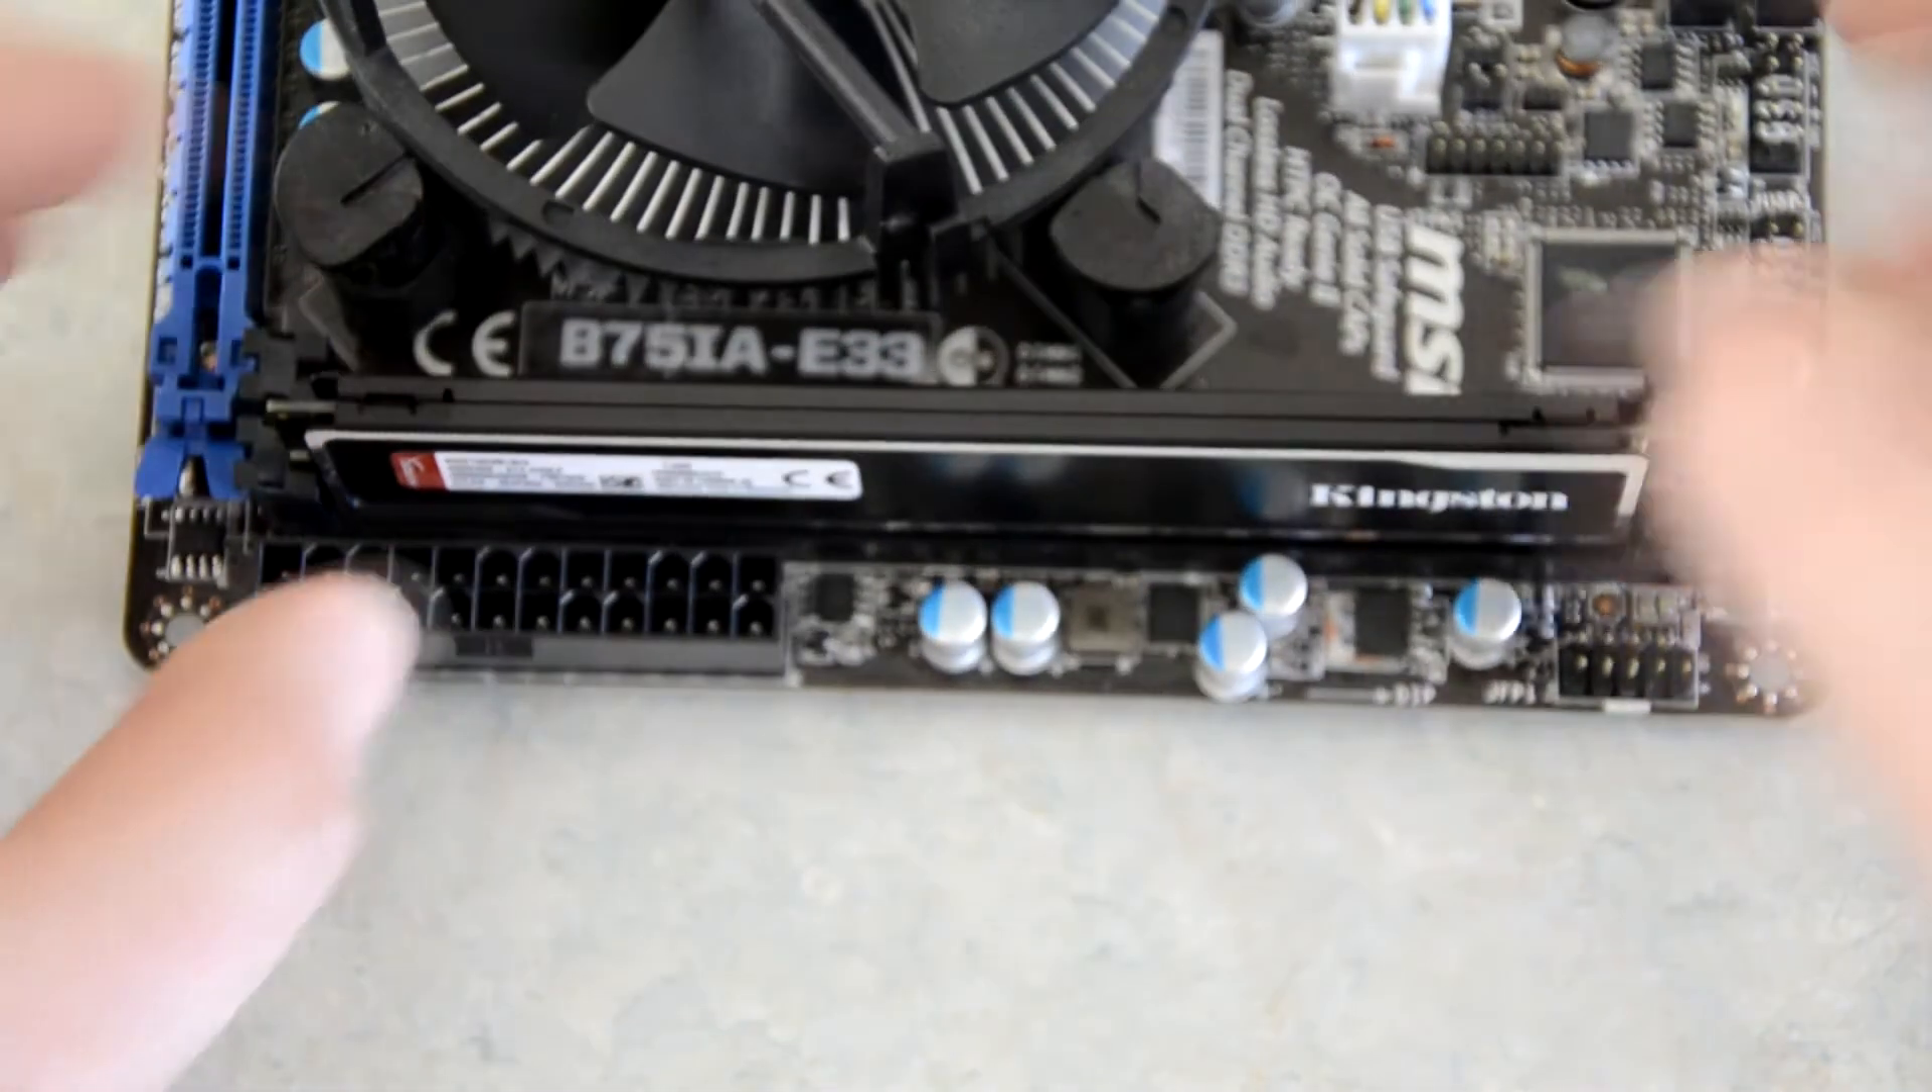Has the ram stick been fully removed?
No.